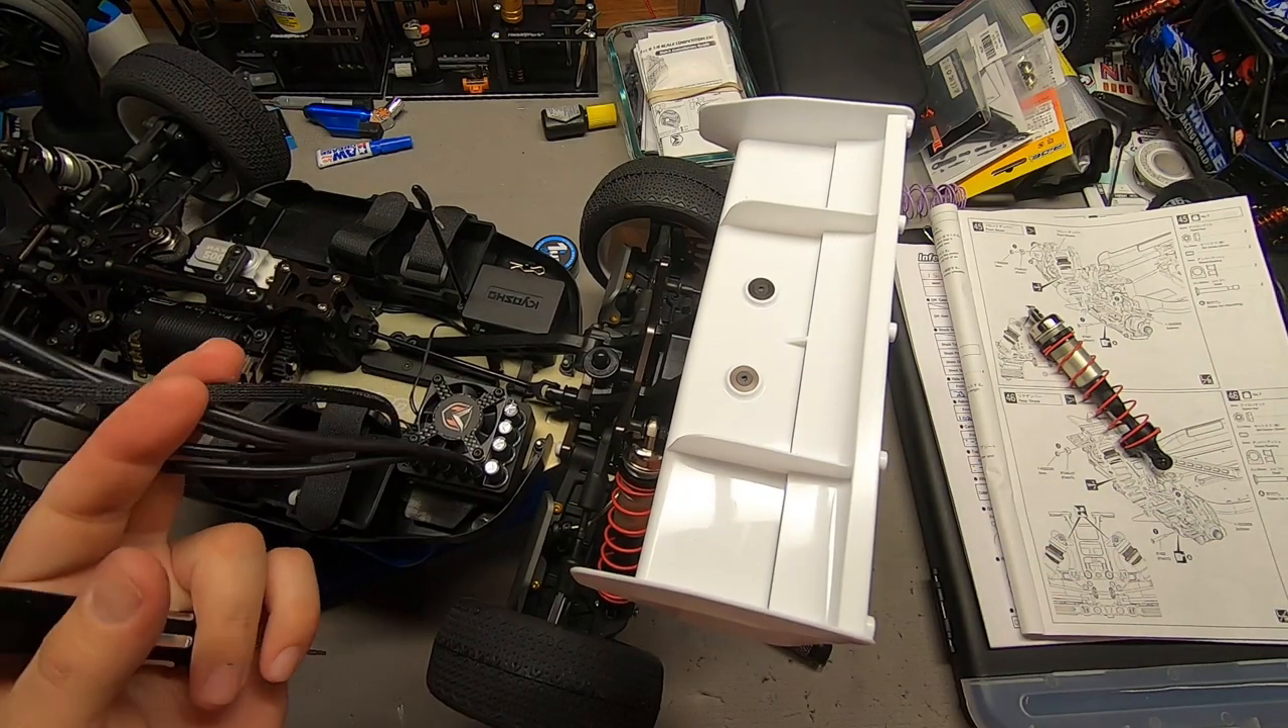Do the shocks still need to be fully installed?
Yes.